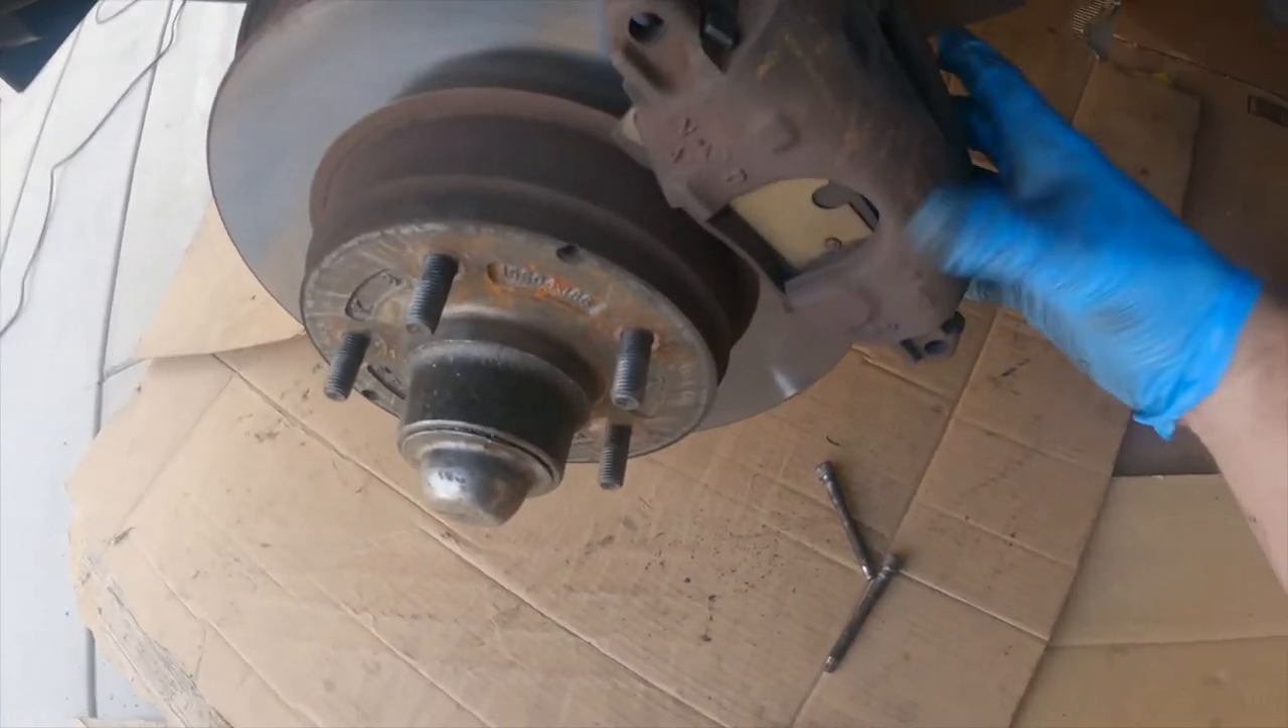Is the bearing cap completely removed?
No.